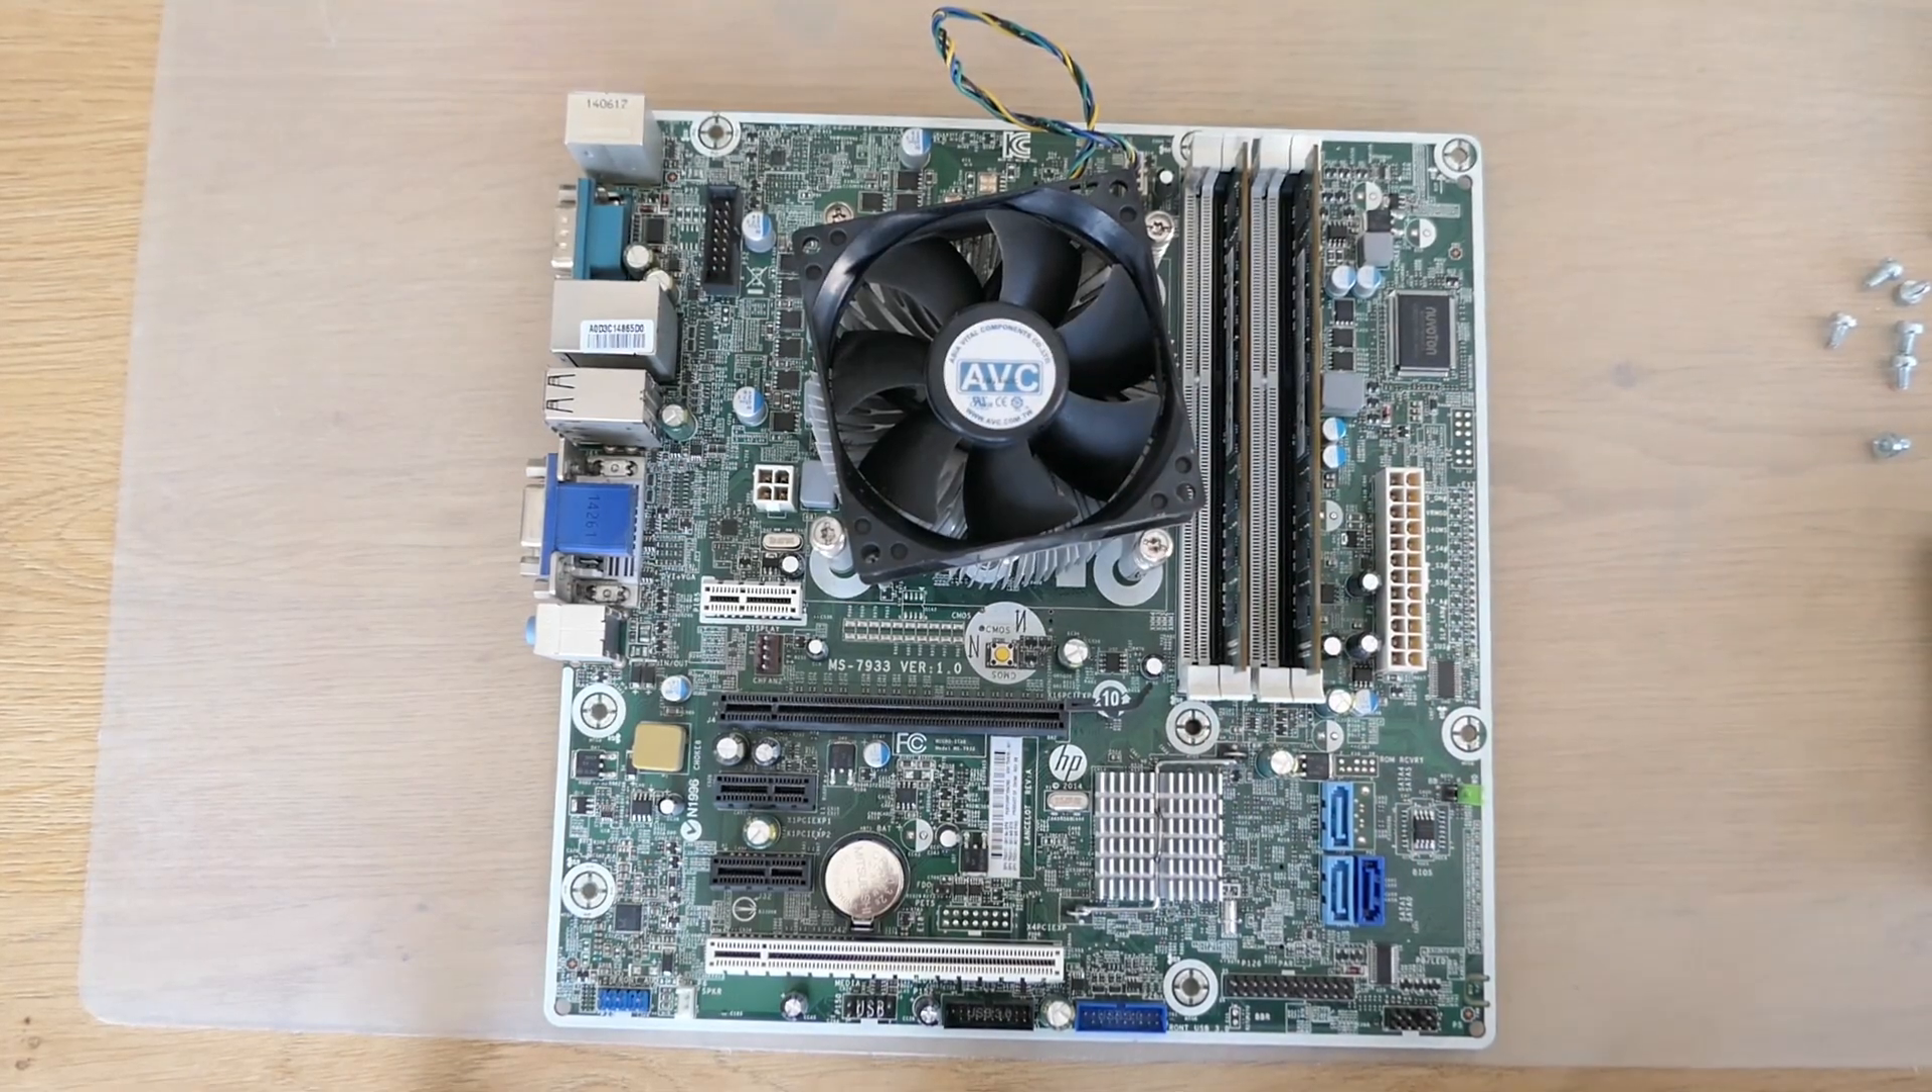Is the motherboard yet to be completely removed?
No.